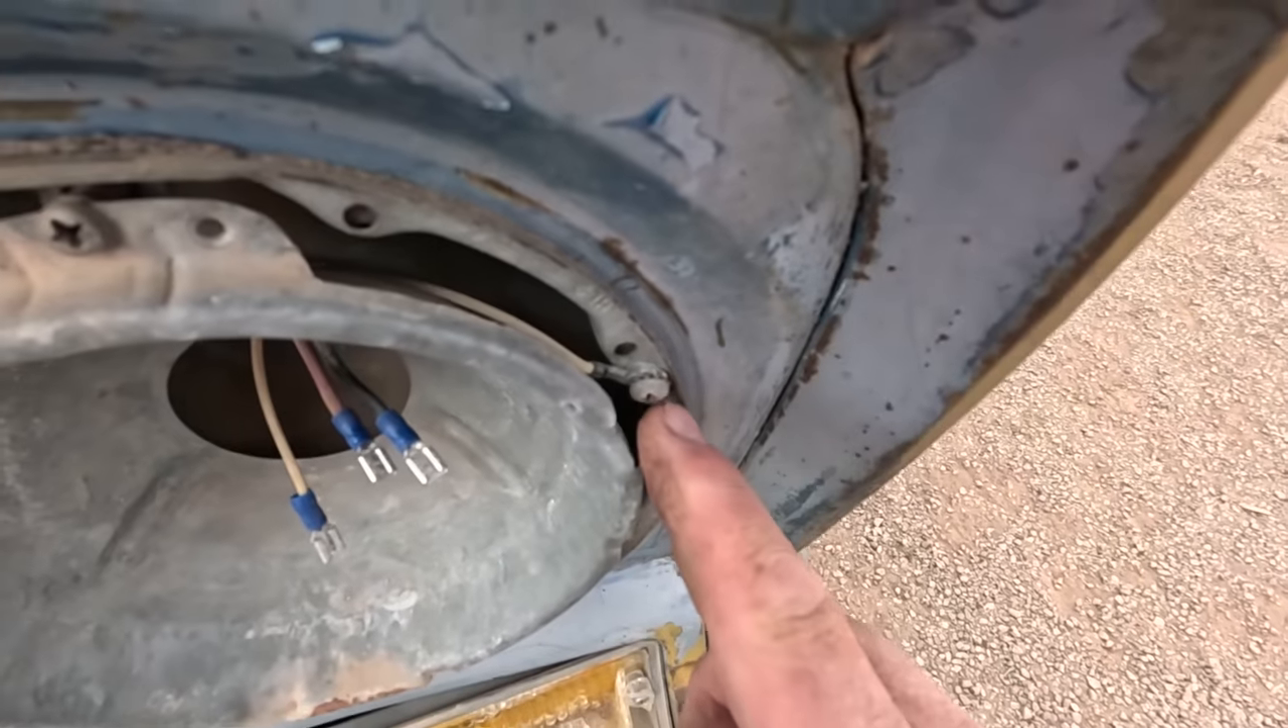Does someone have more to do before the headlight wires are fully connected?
Yes.